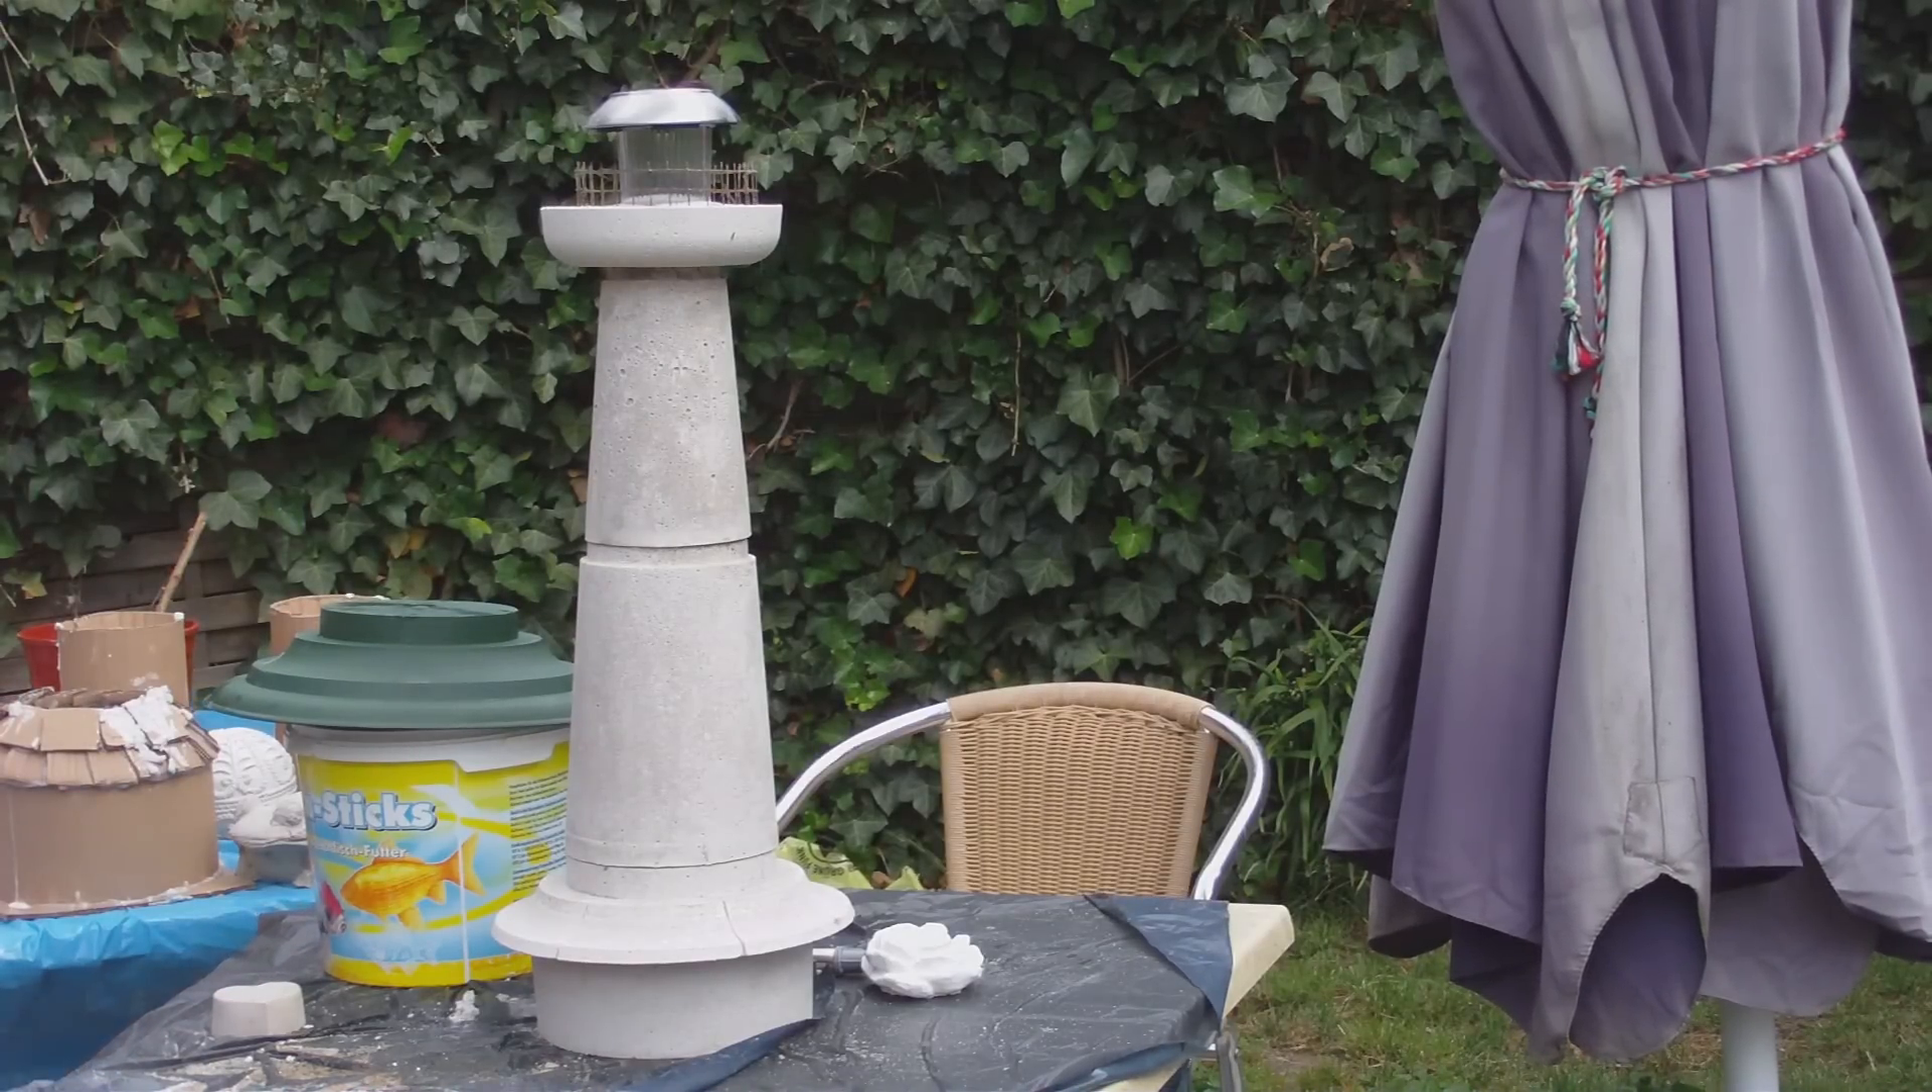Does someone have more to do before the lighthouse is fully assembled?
No.